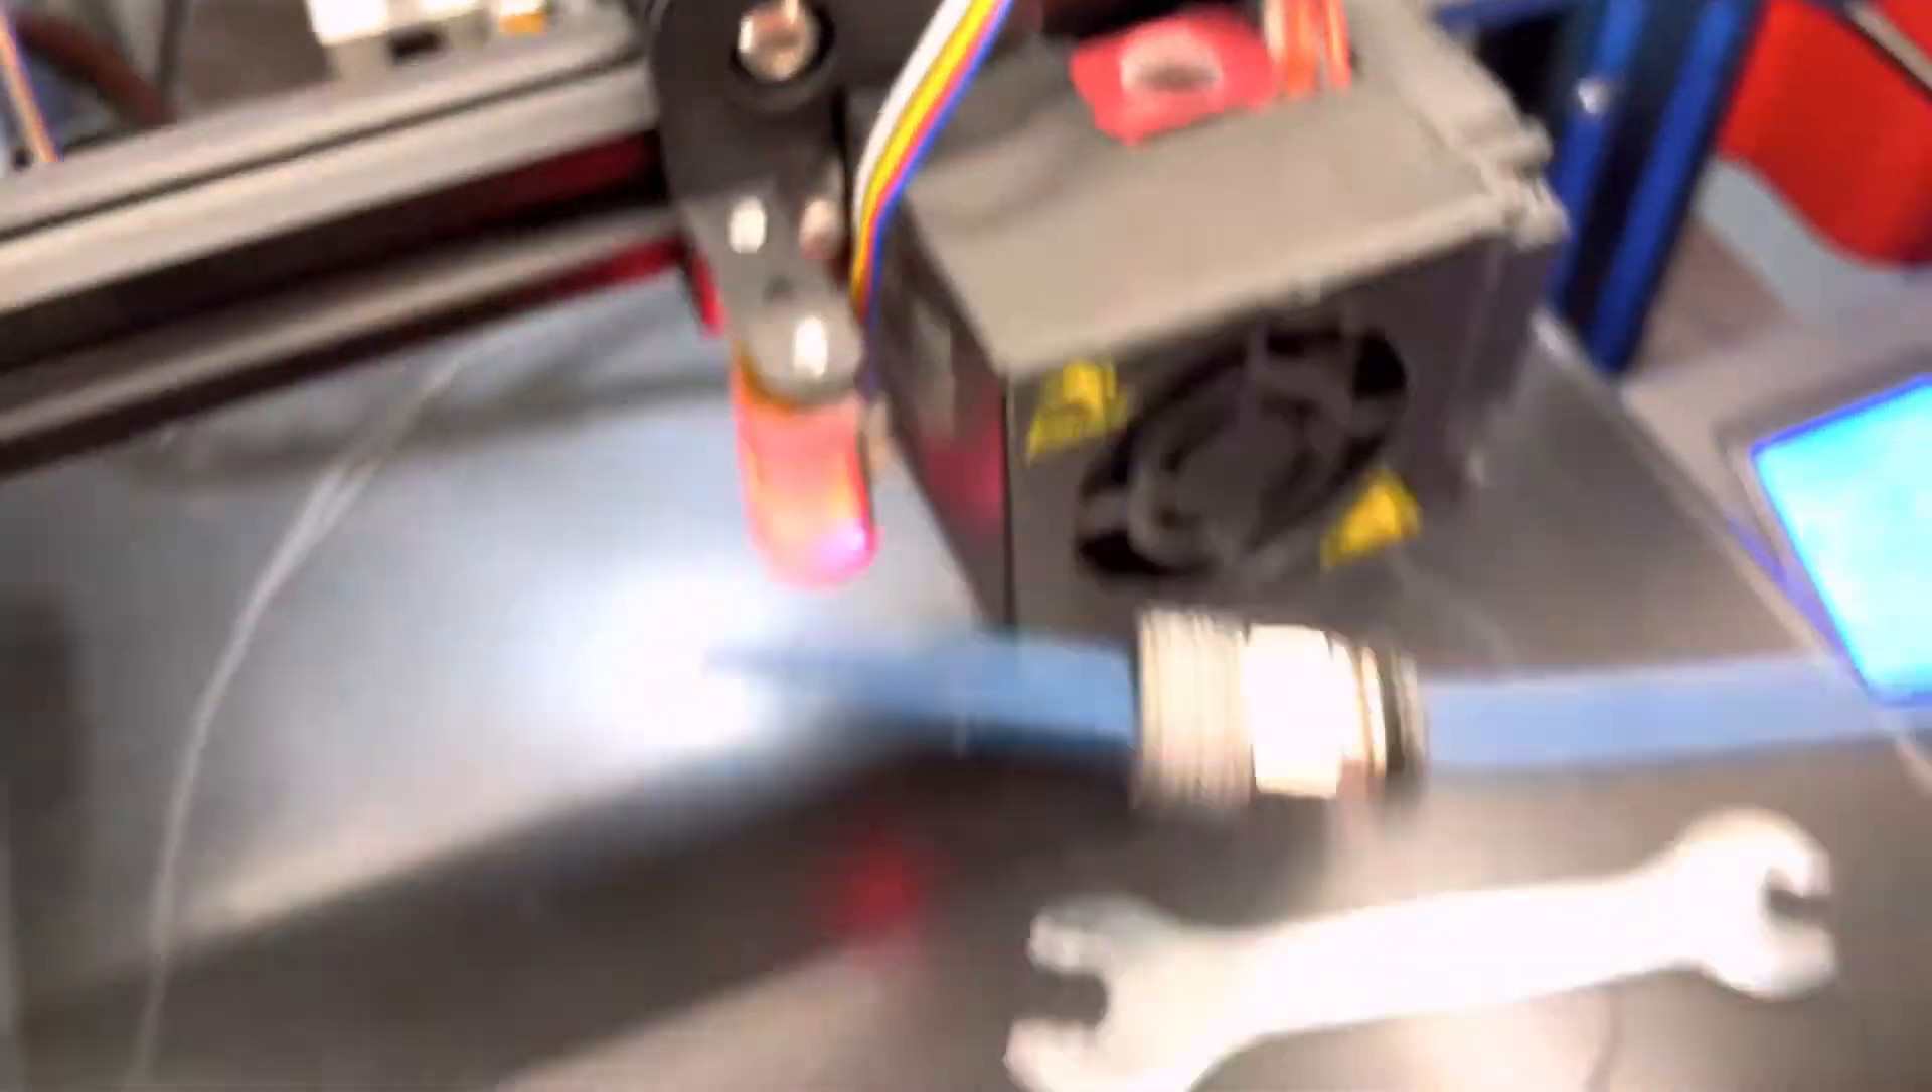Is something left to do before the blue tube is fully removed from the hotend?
No.